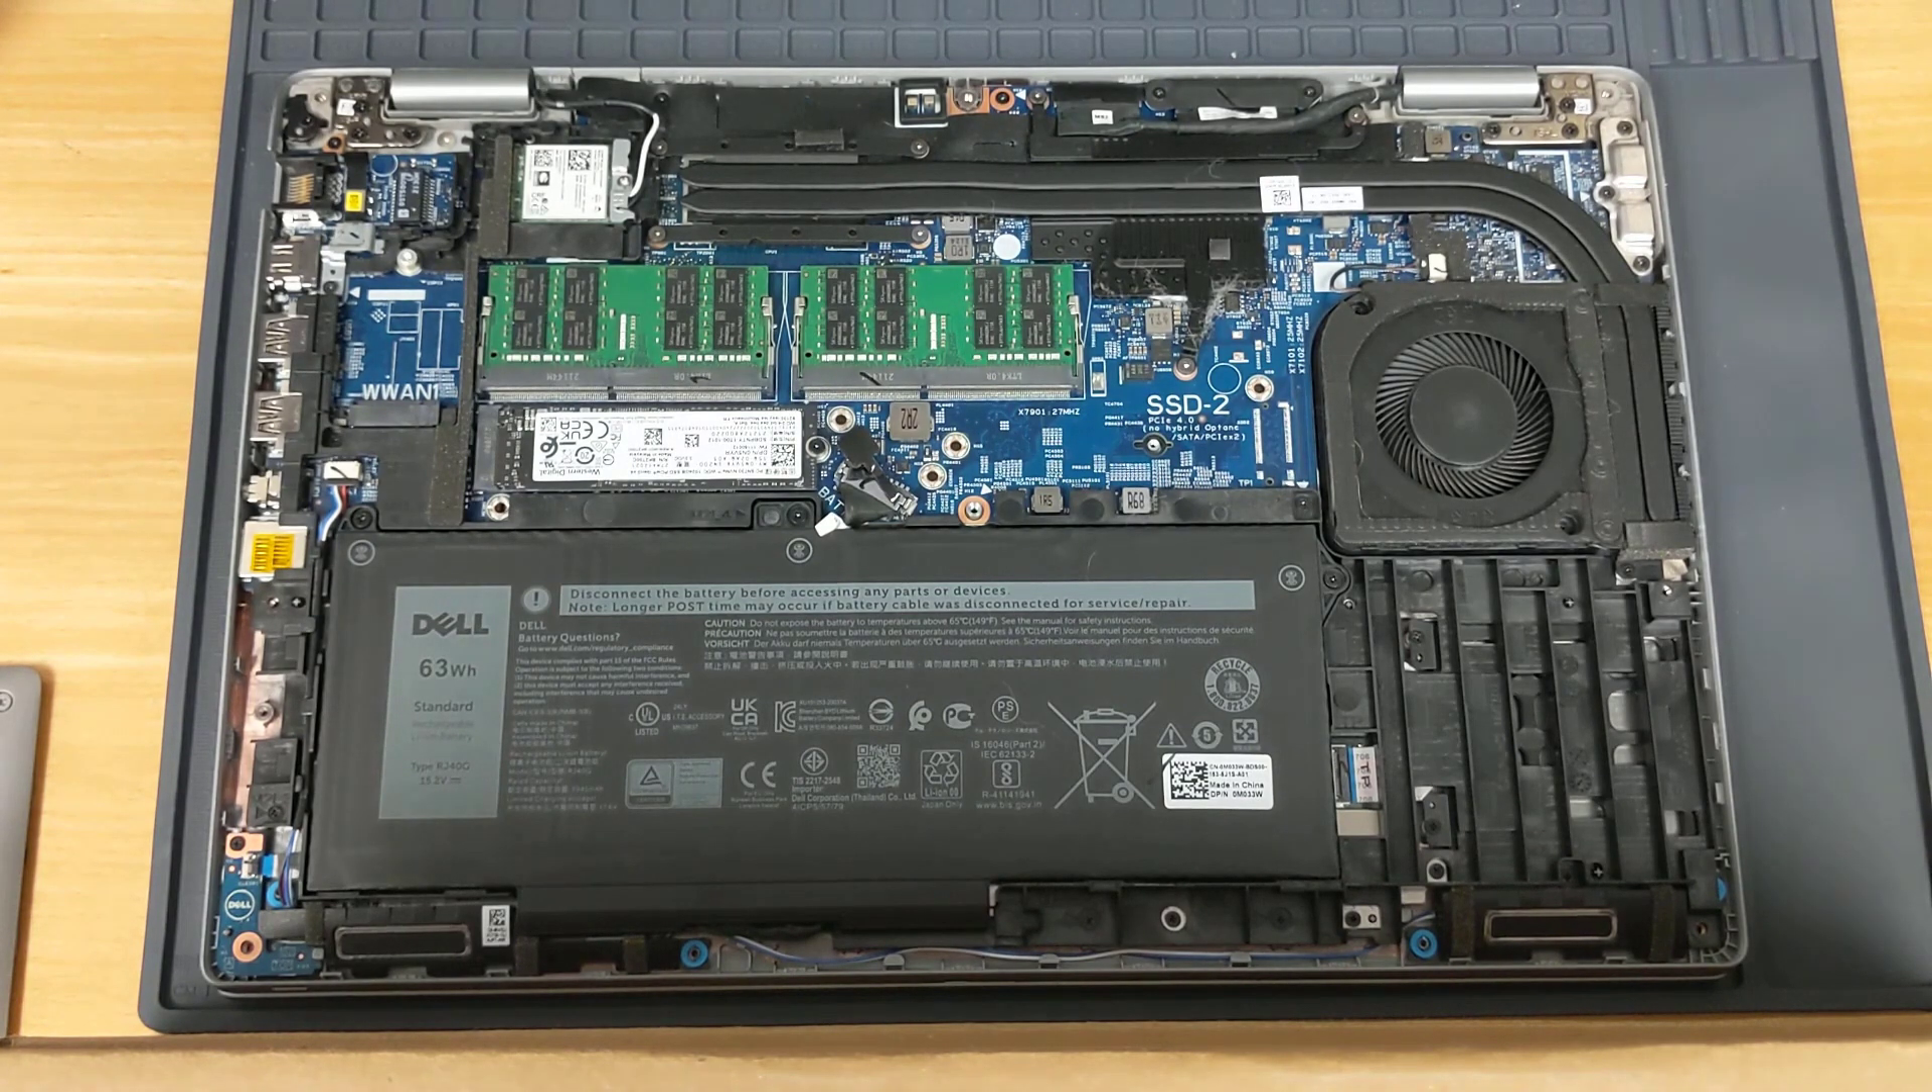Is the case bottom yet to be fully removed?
No.